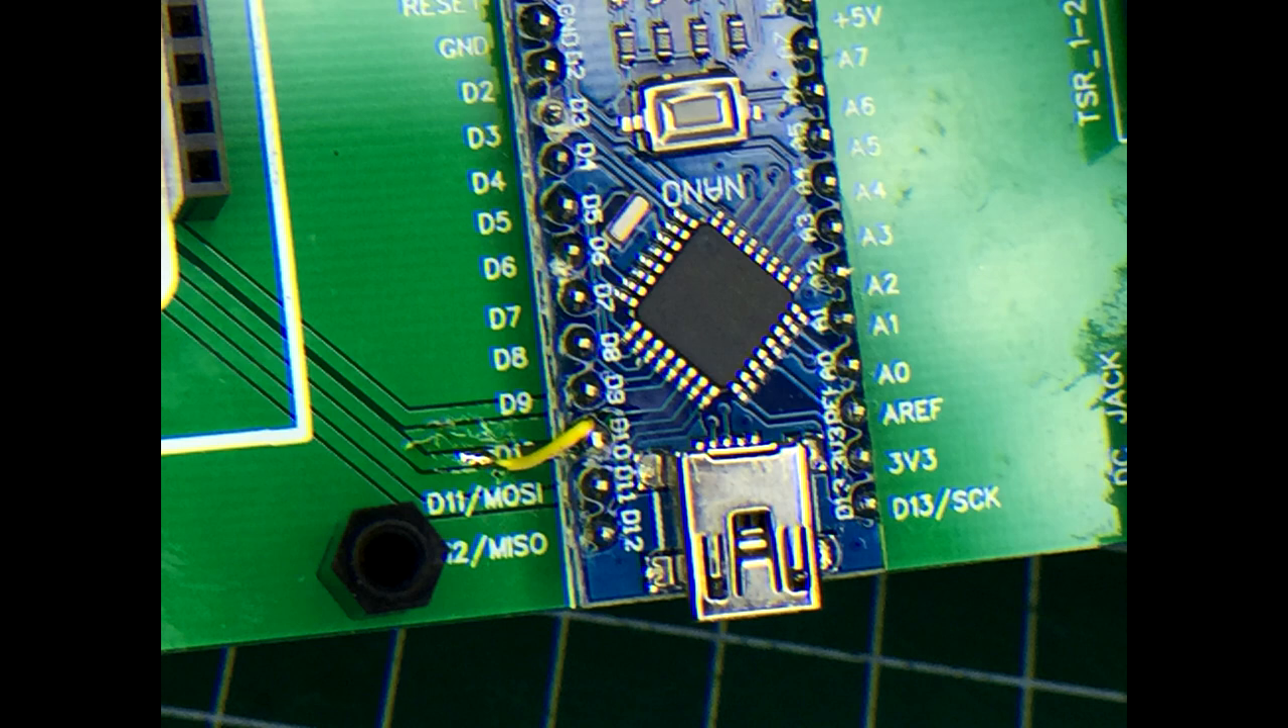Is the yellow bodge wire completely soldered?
Yes.